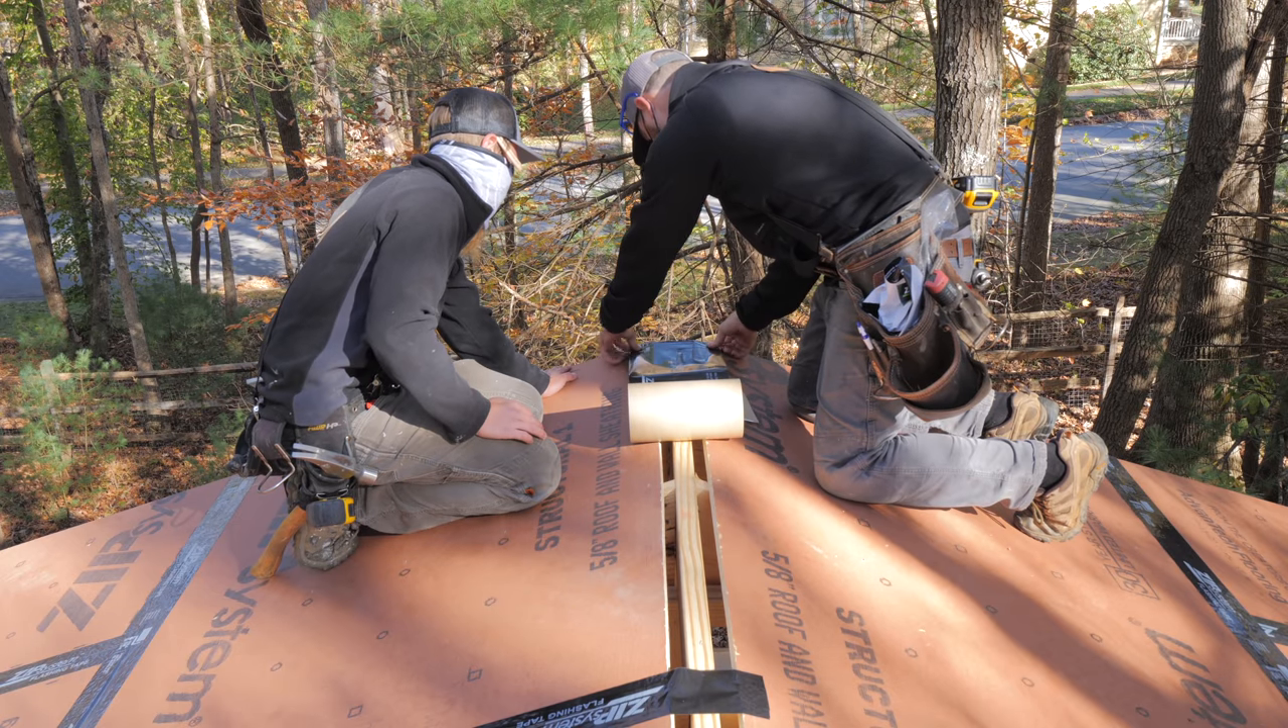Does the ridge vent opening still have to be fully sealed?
Yes.